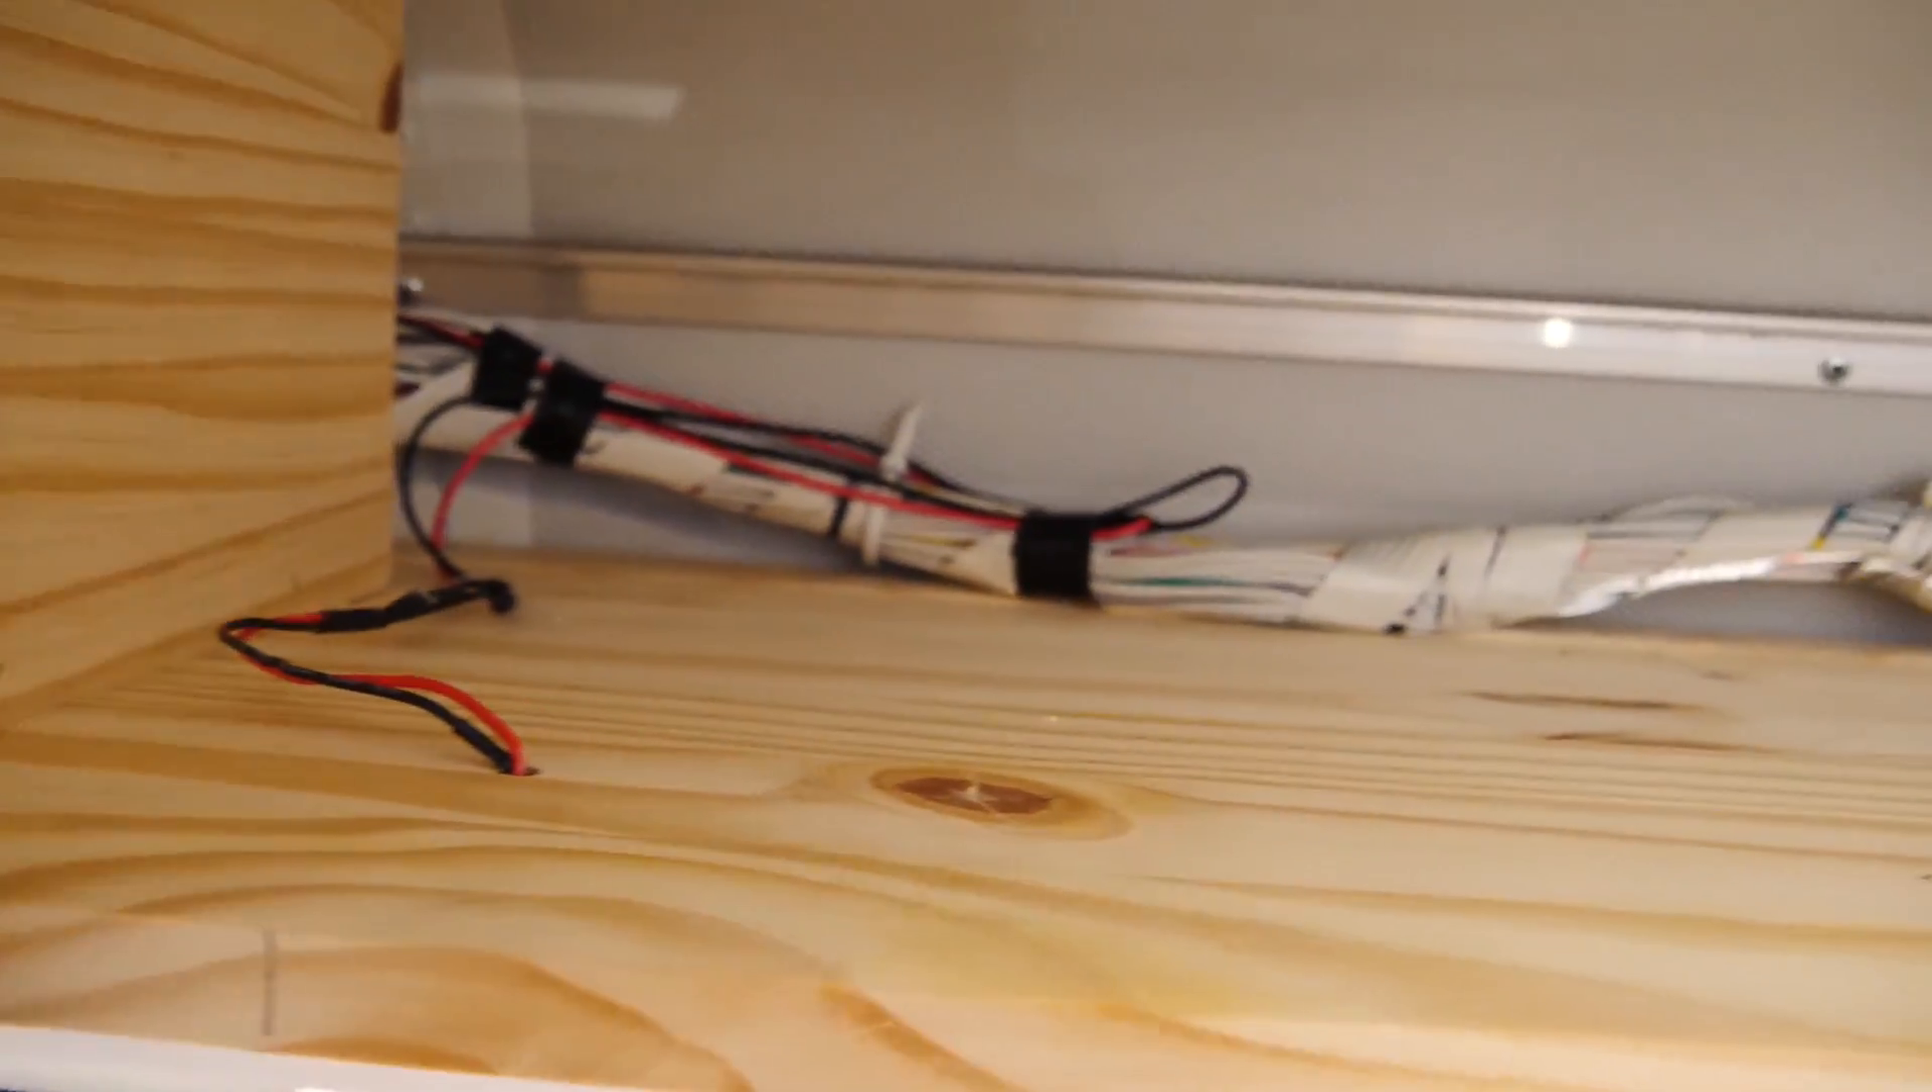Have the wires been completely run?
Yes.